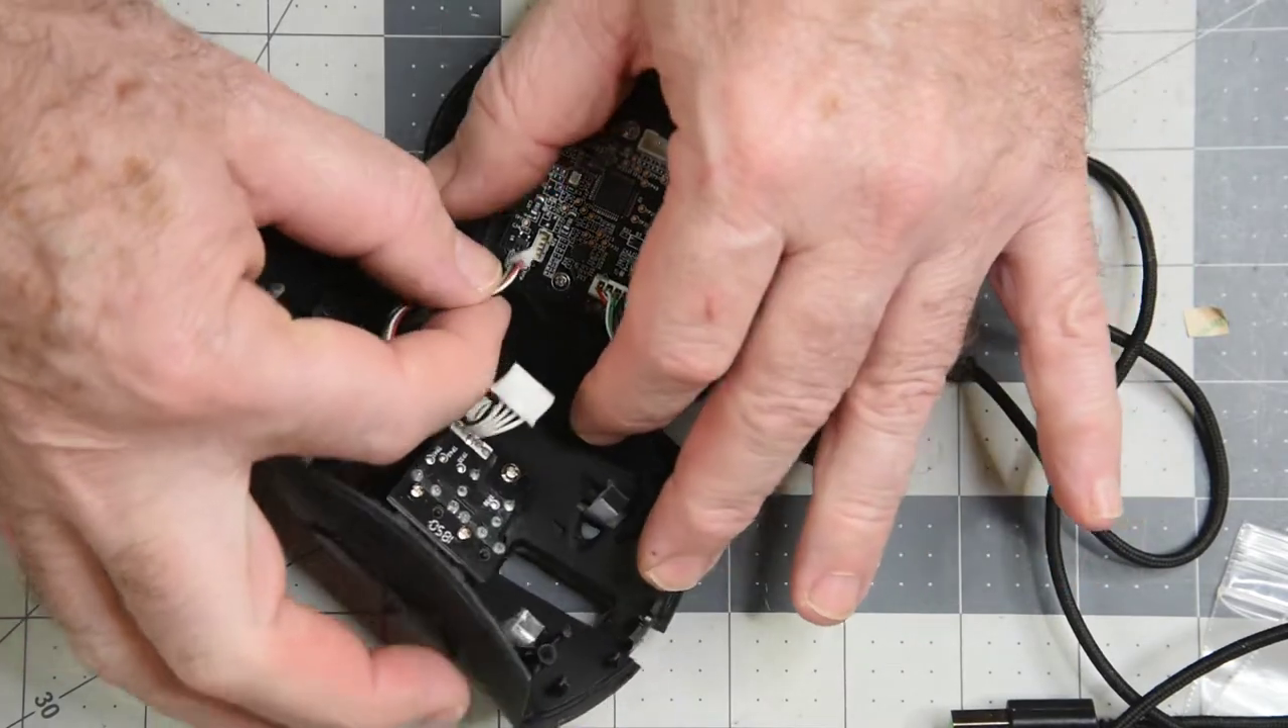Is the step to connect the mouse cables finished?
No.